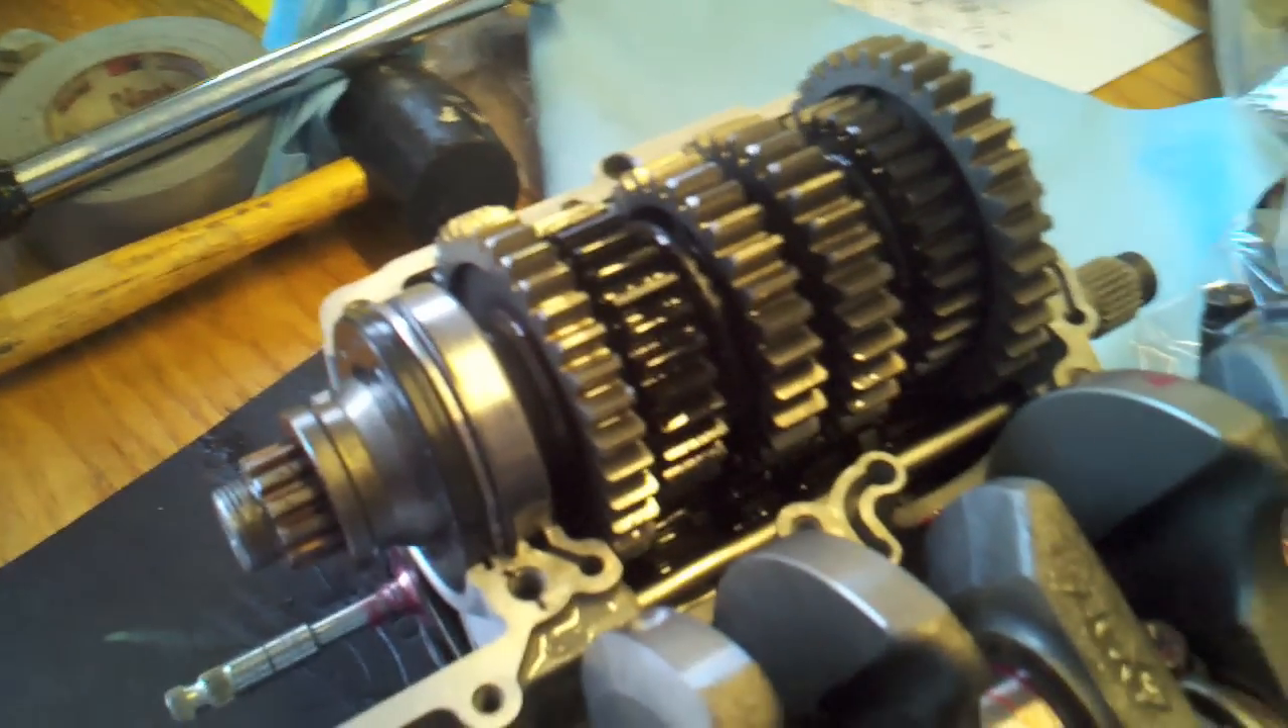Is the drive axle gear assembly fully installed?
Yes.